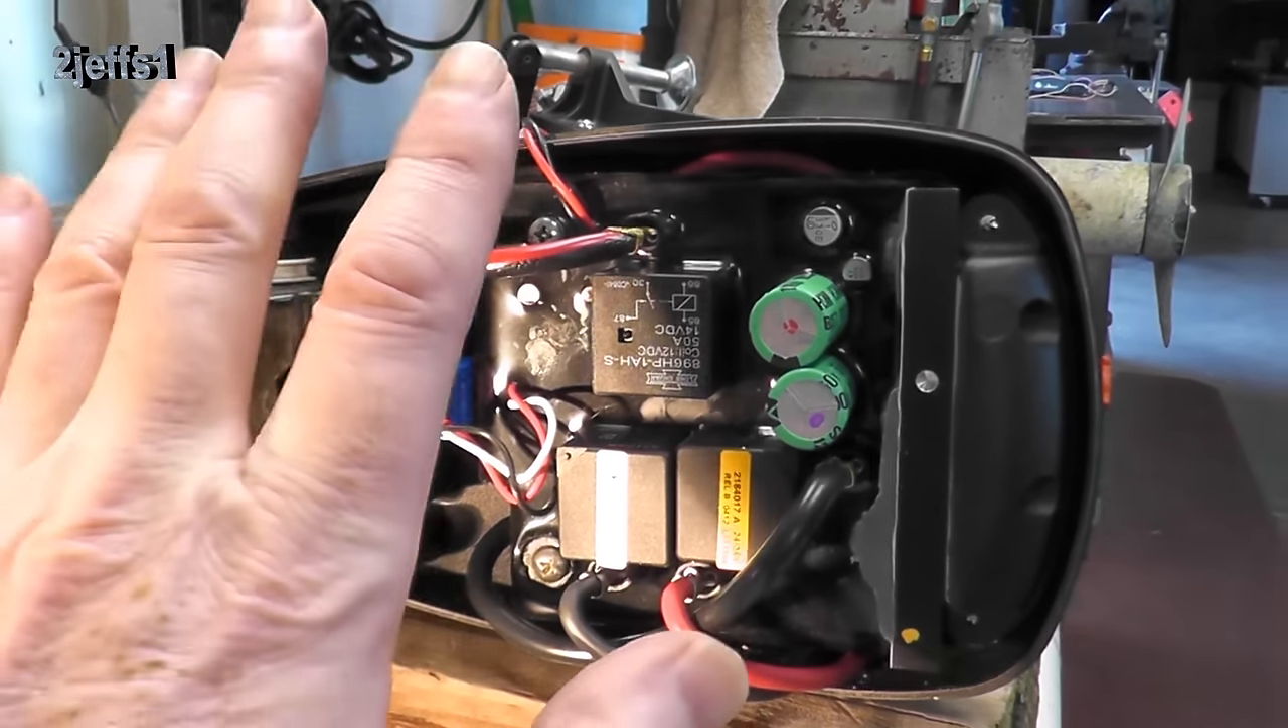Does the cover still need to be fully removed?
No.